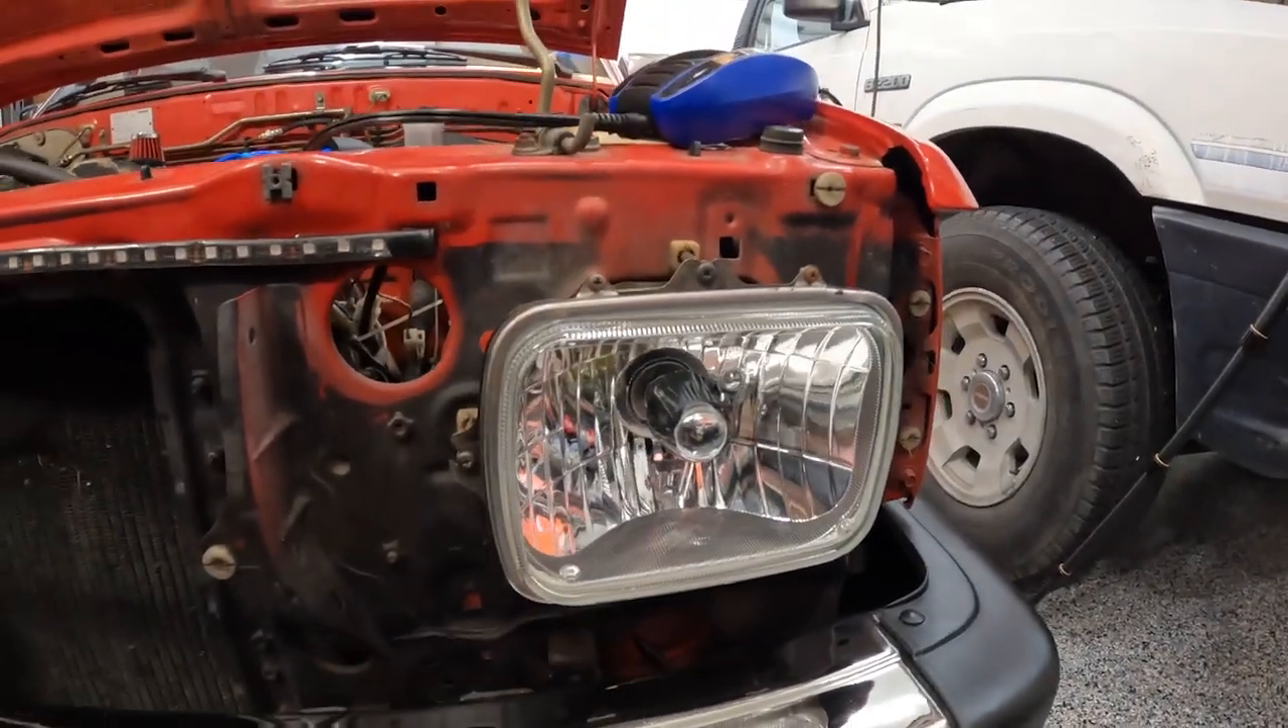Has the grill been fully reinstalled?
No.